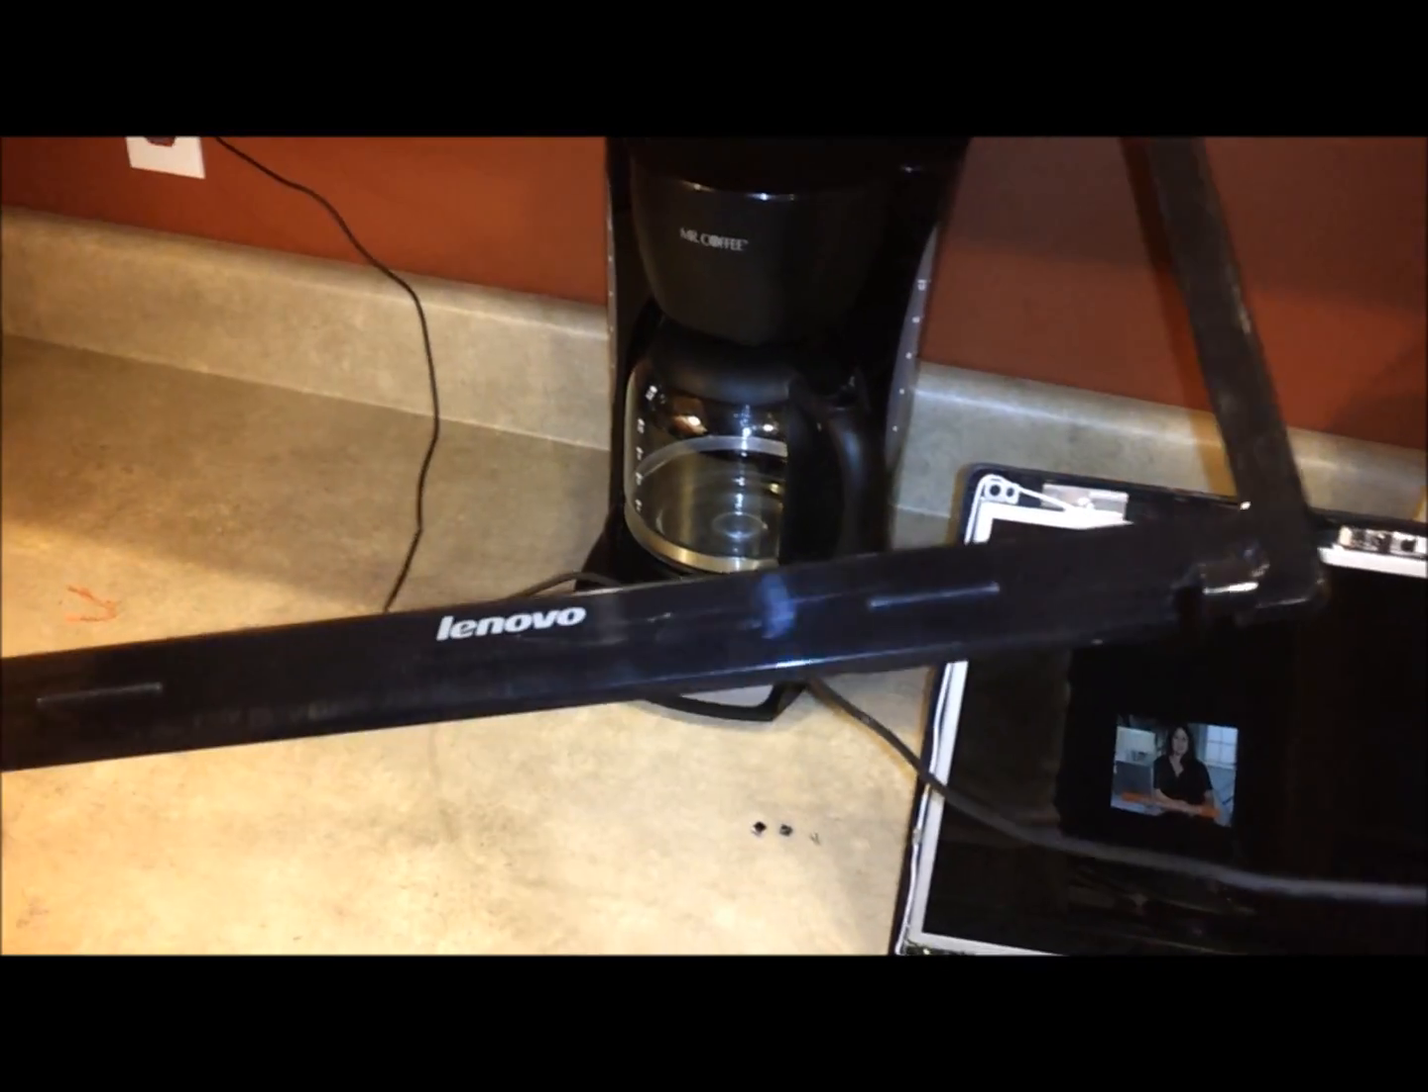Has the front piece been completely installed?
No.